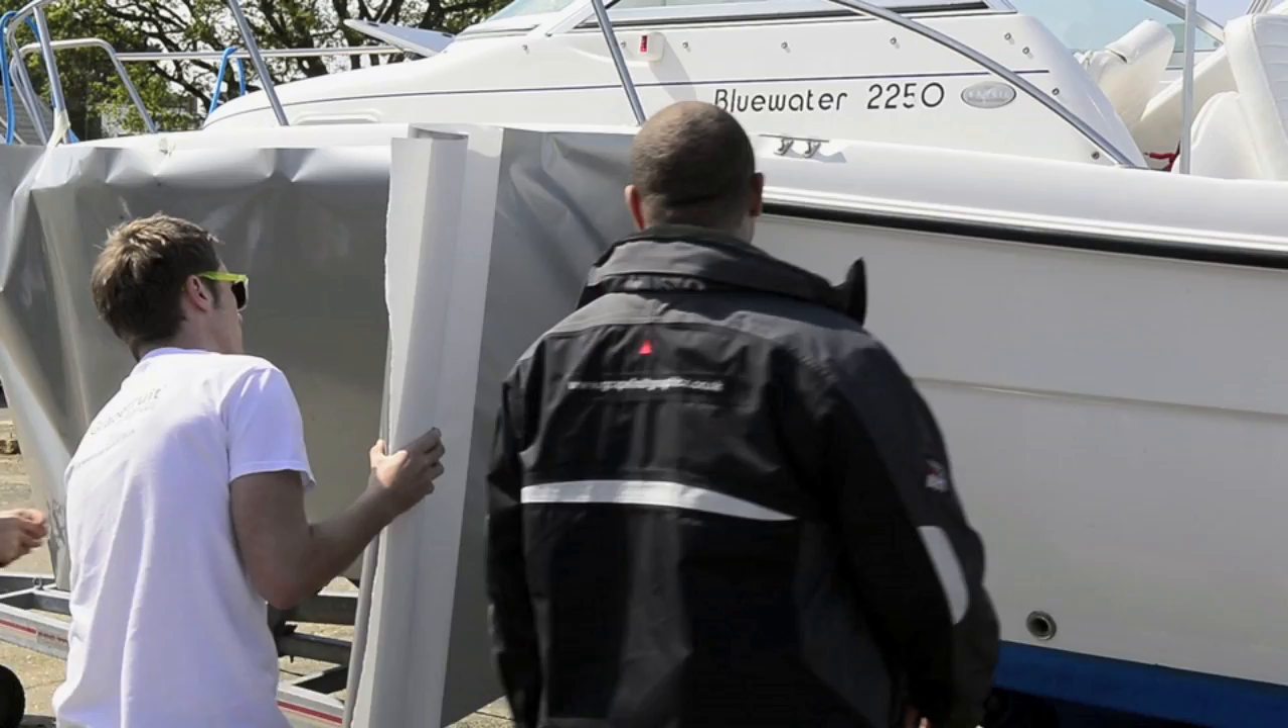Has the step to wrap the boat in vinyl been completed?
No.